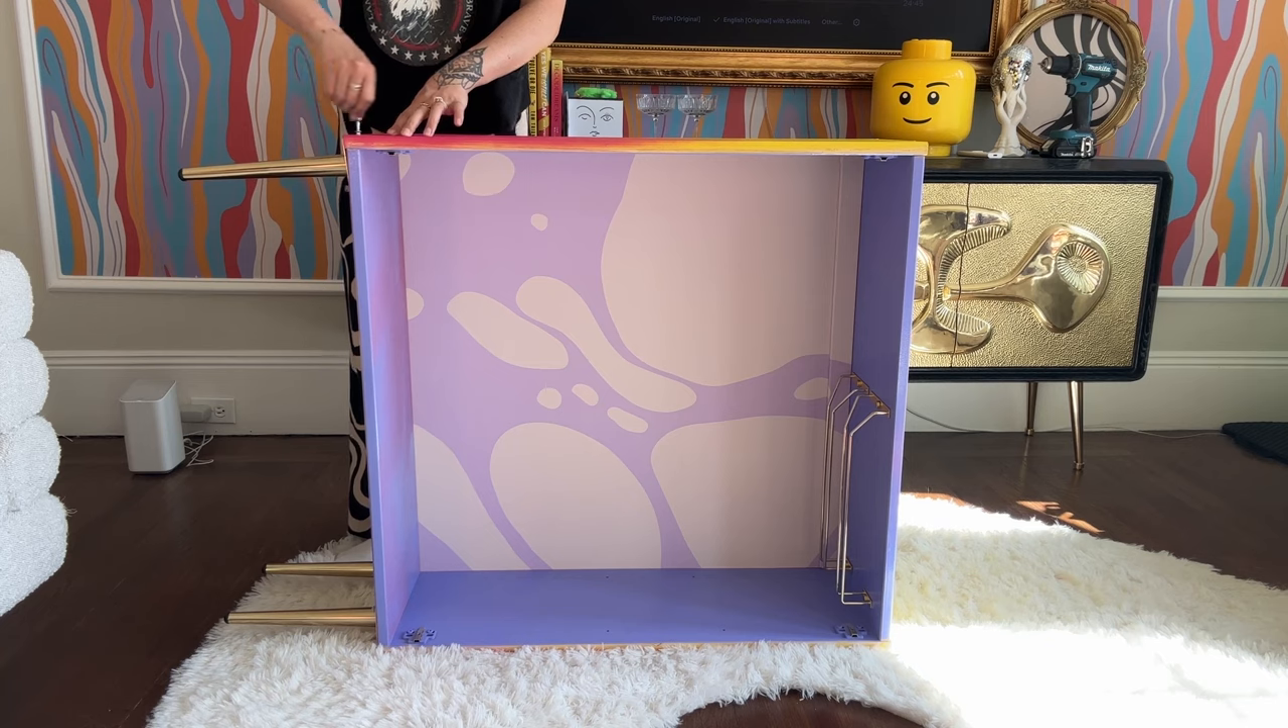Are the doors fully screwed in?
No.